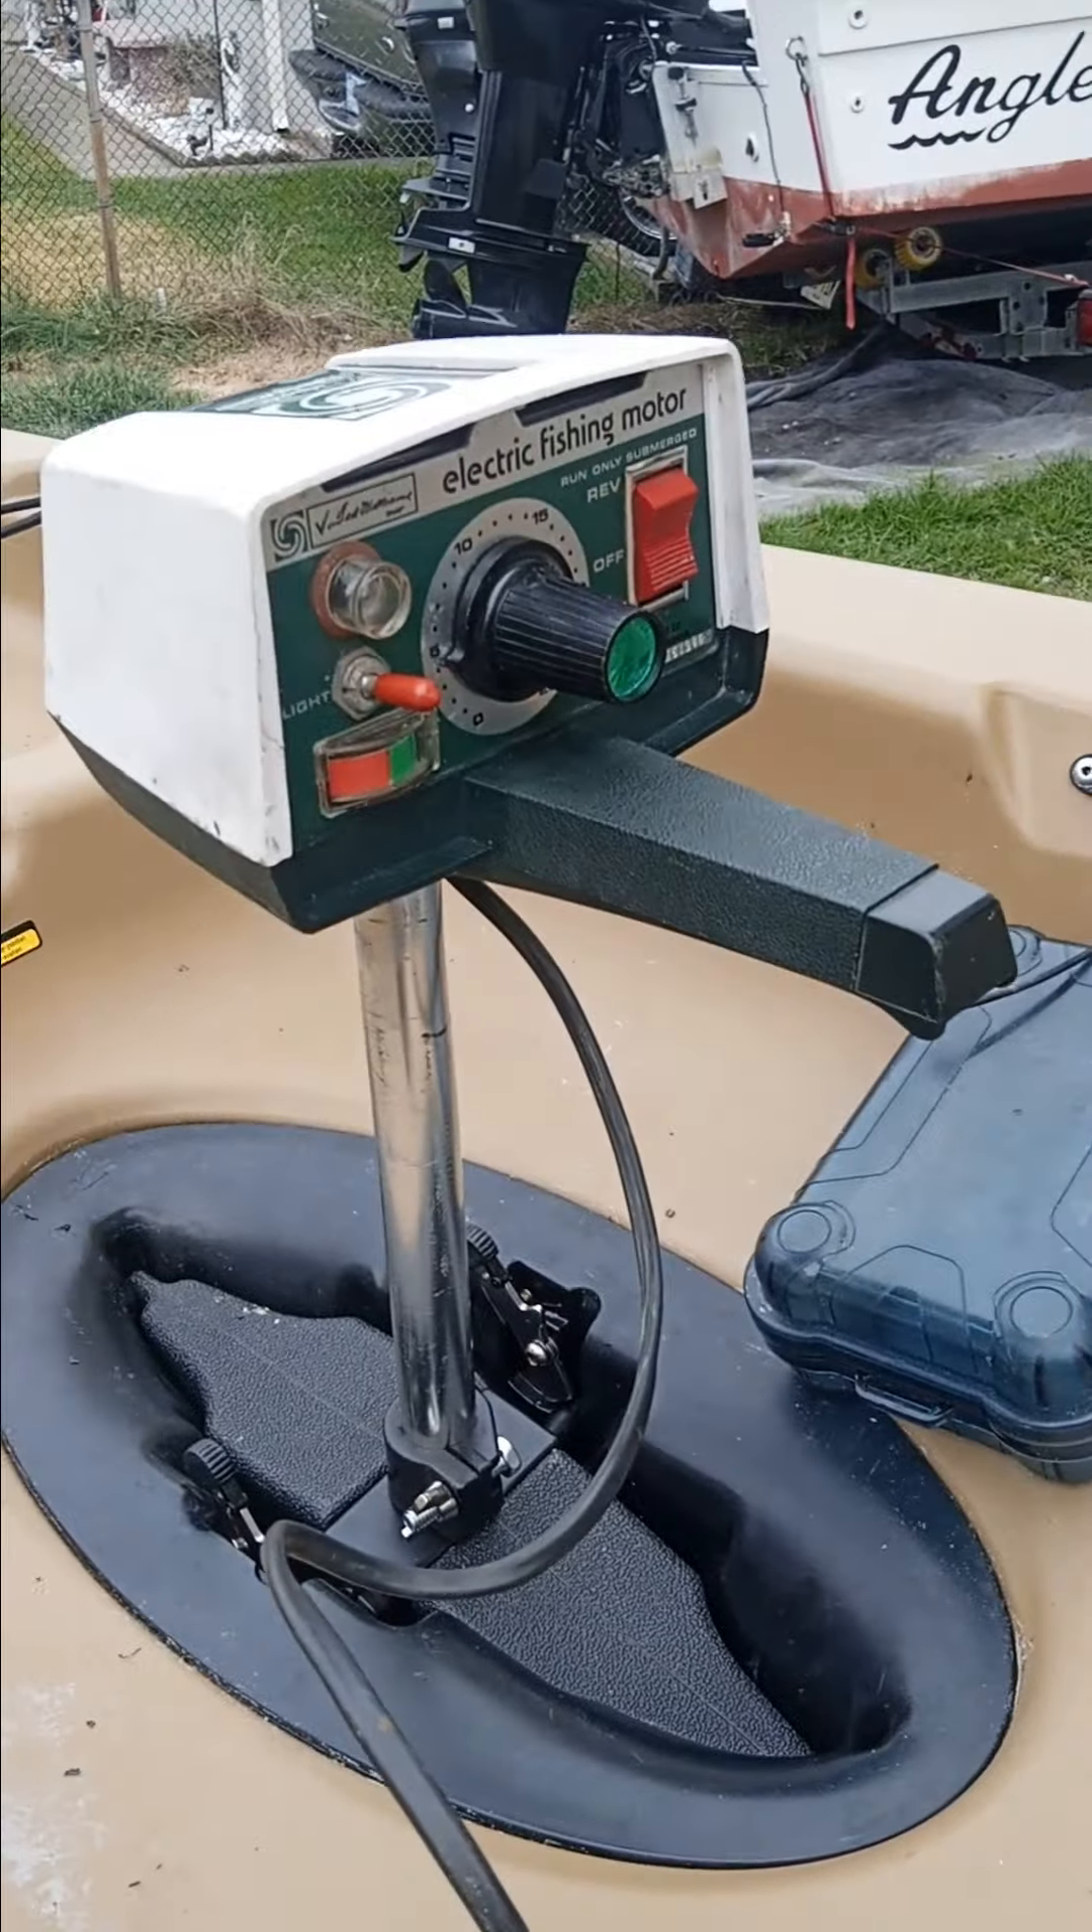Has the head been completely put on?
Yes.